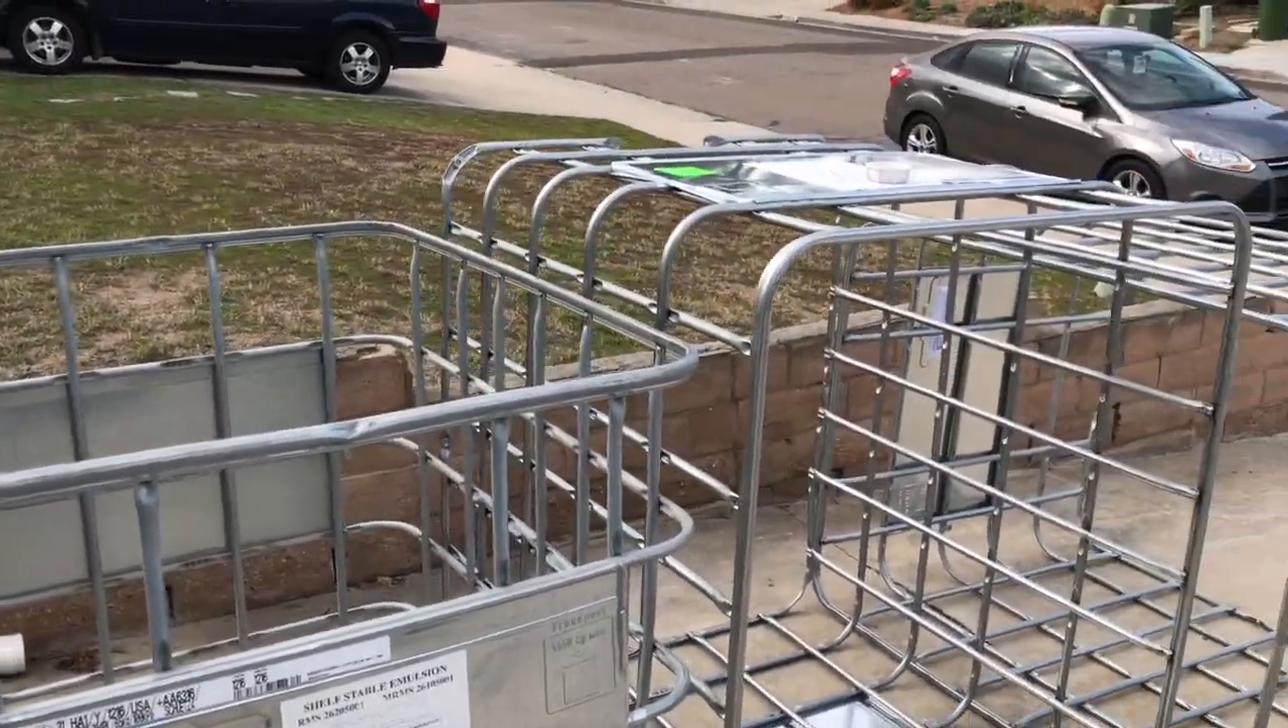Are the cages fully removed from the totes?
Yes.